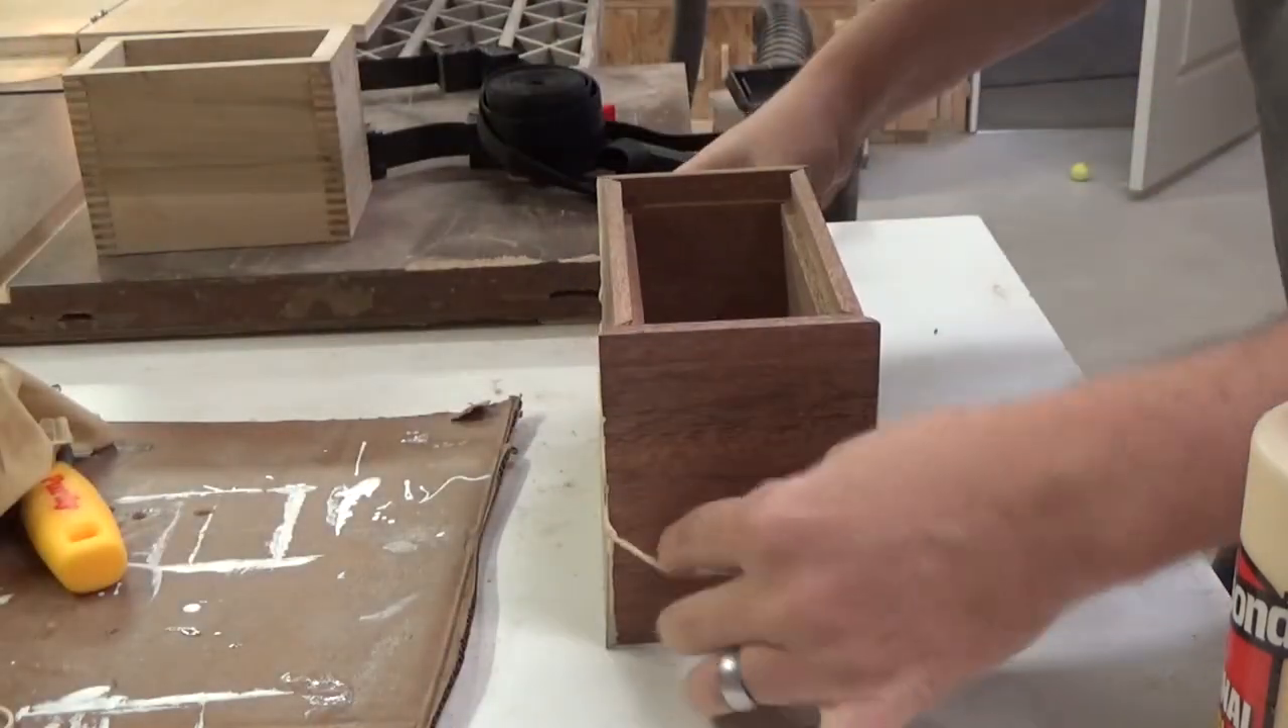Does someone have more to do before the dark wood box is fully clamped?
Yes.